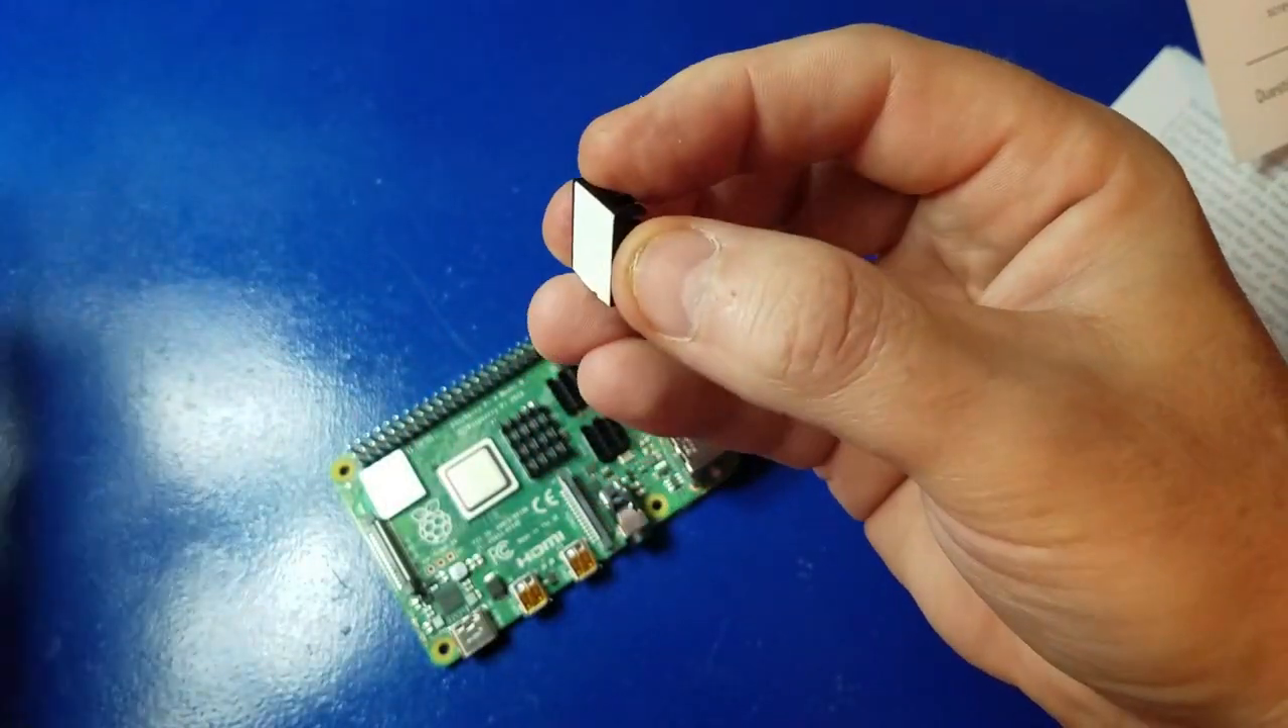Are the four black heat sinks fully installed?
No.